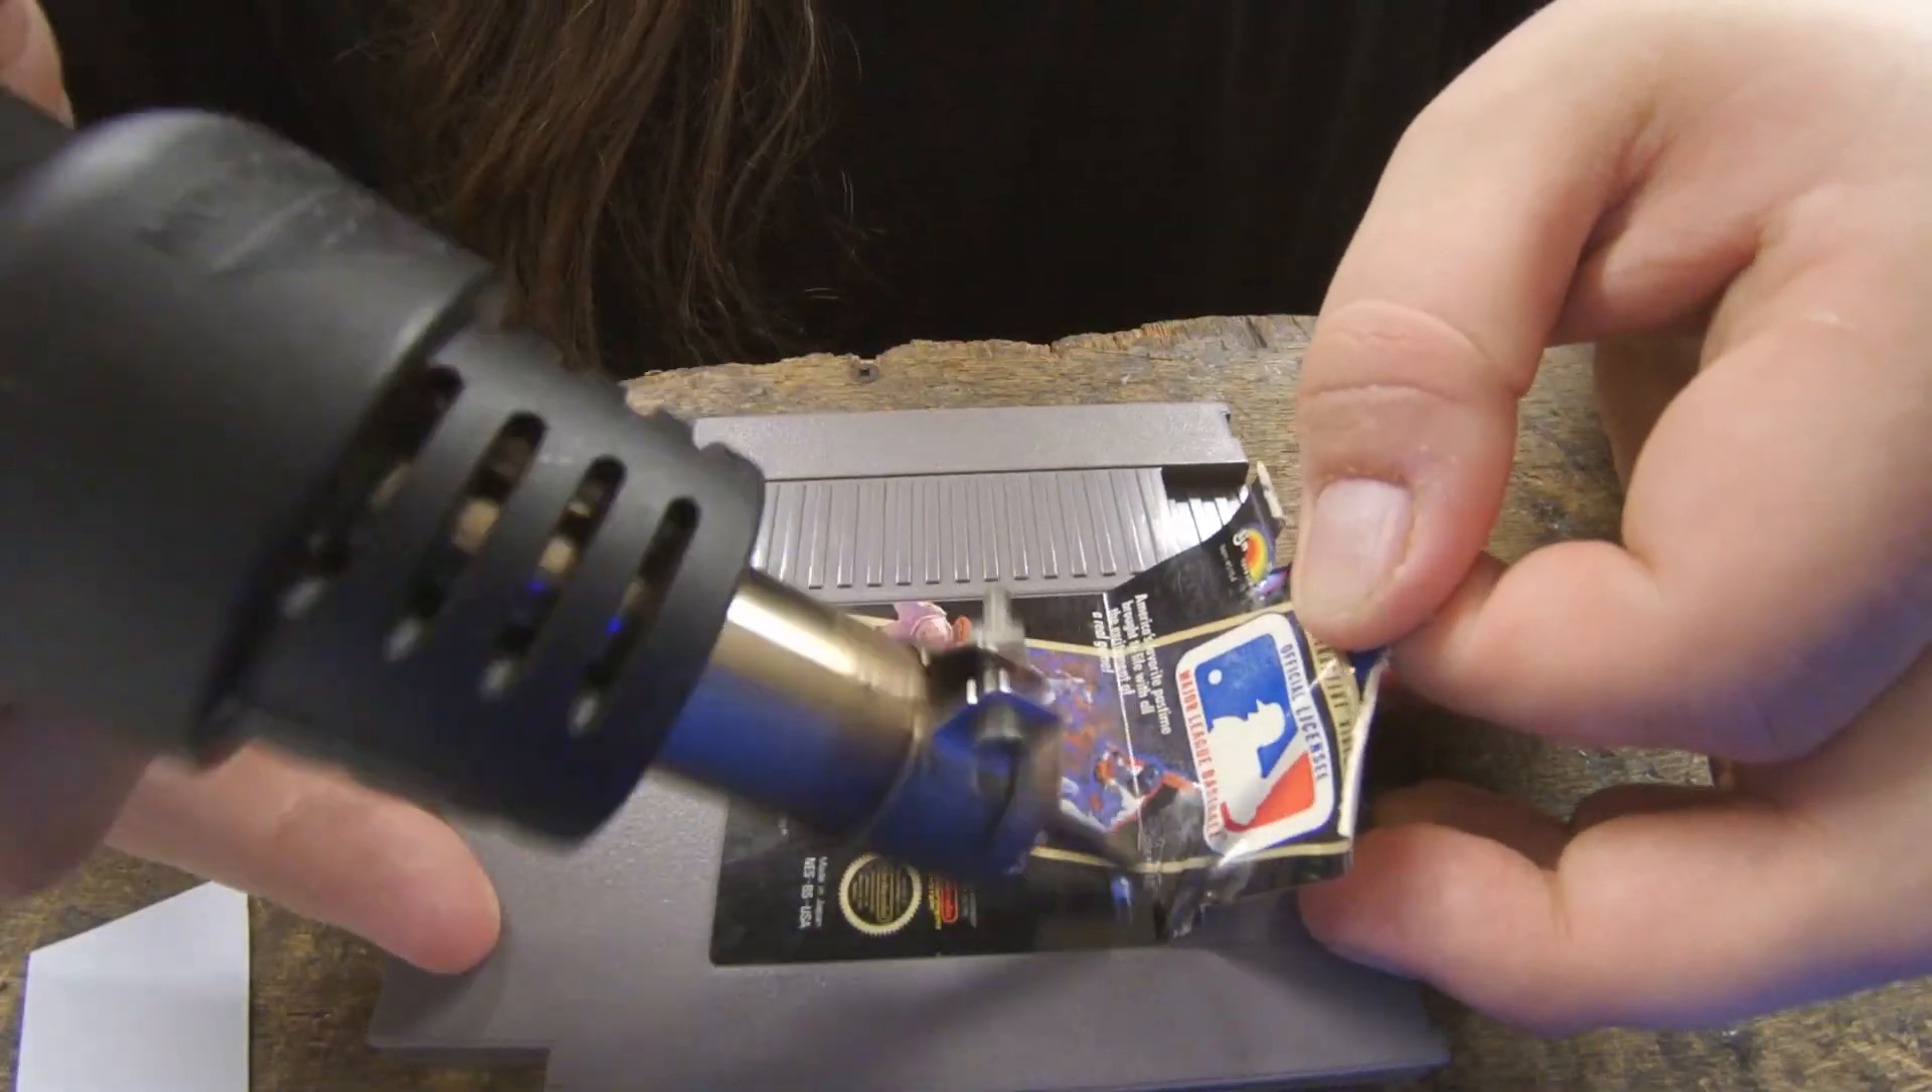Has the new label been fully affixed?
No.